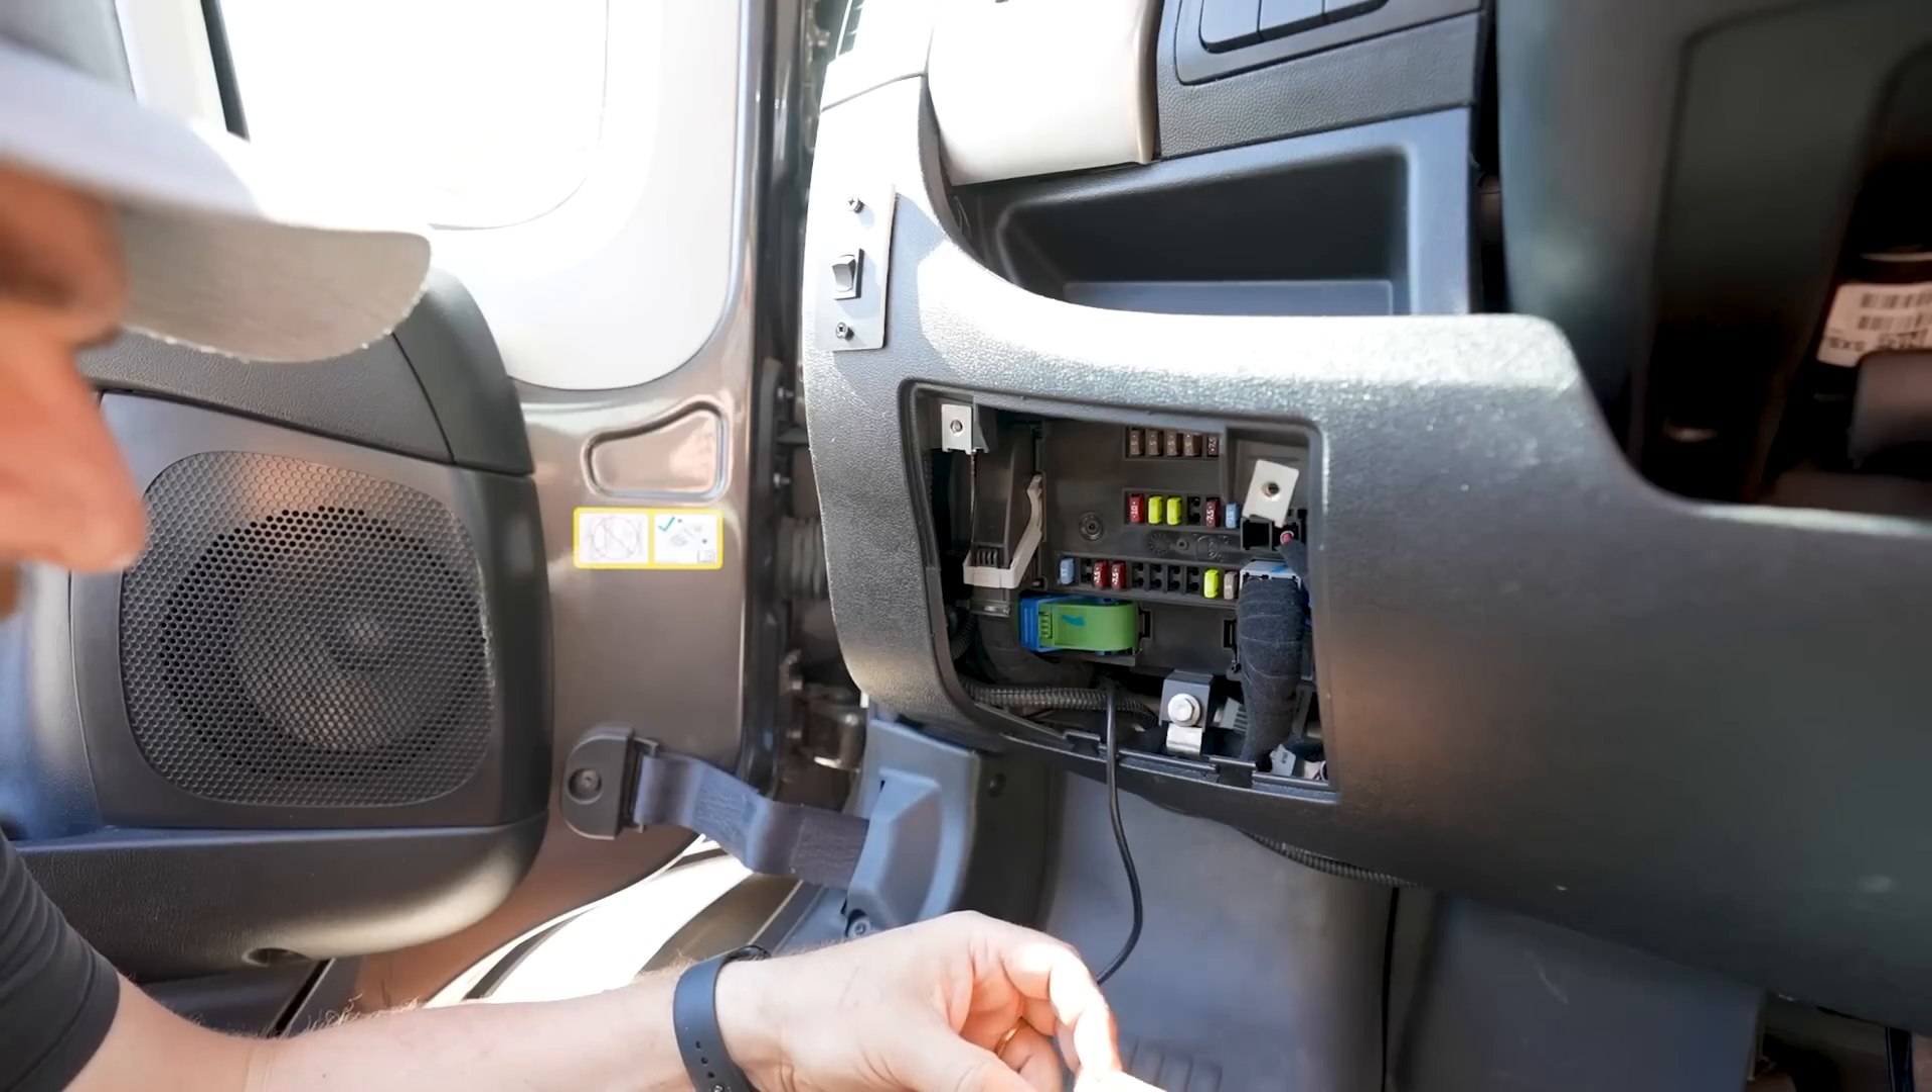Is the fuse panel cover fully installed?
No.